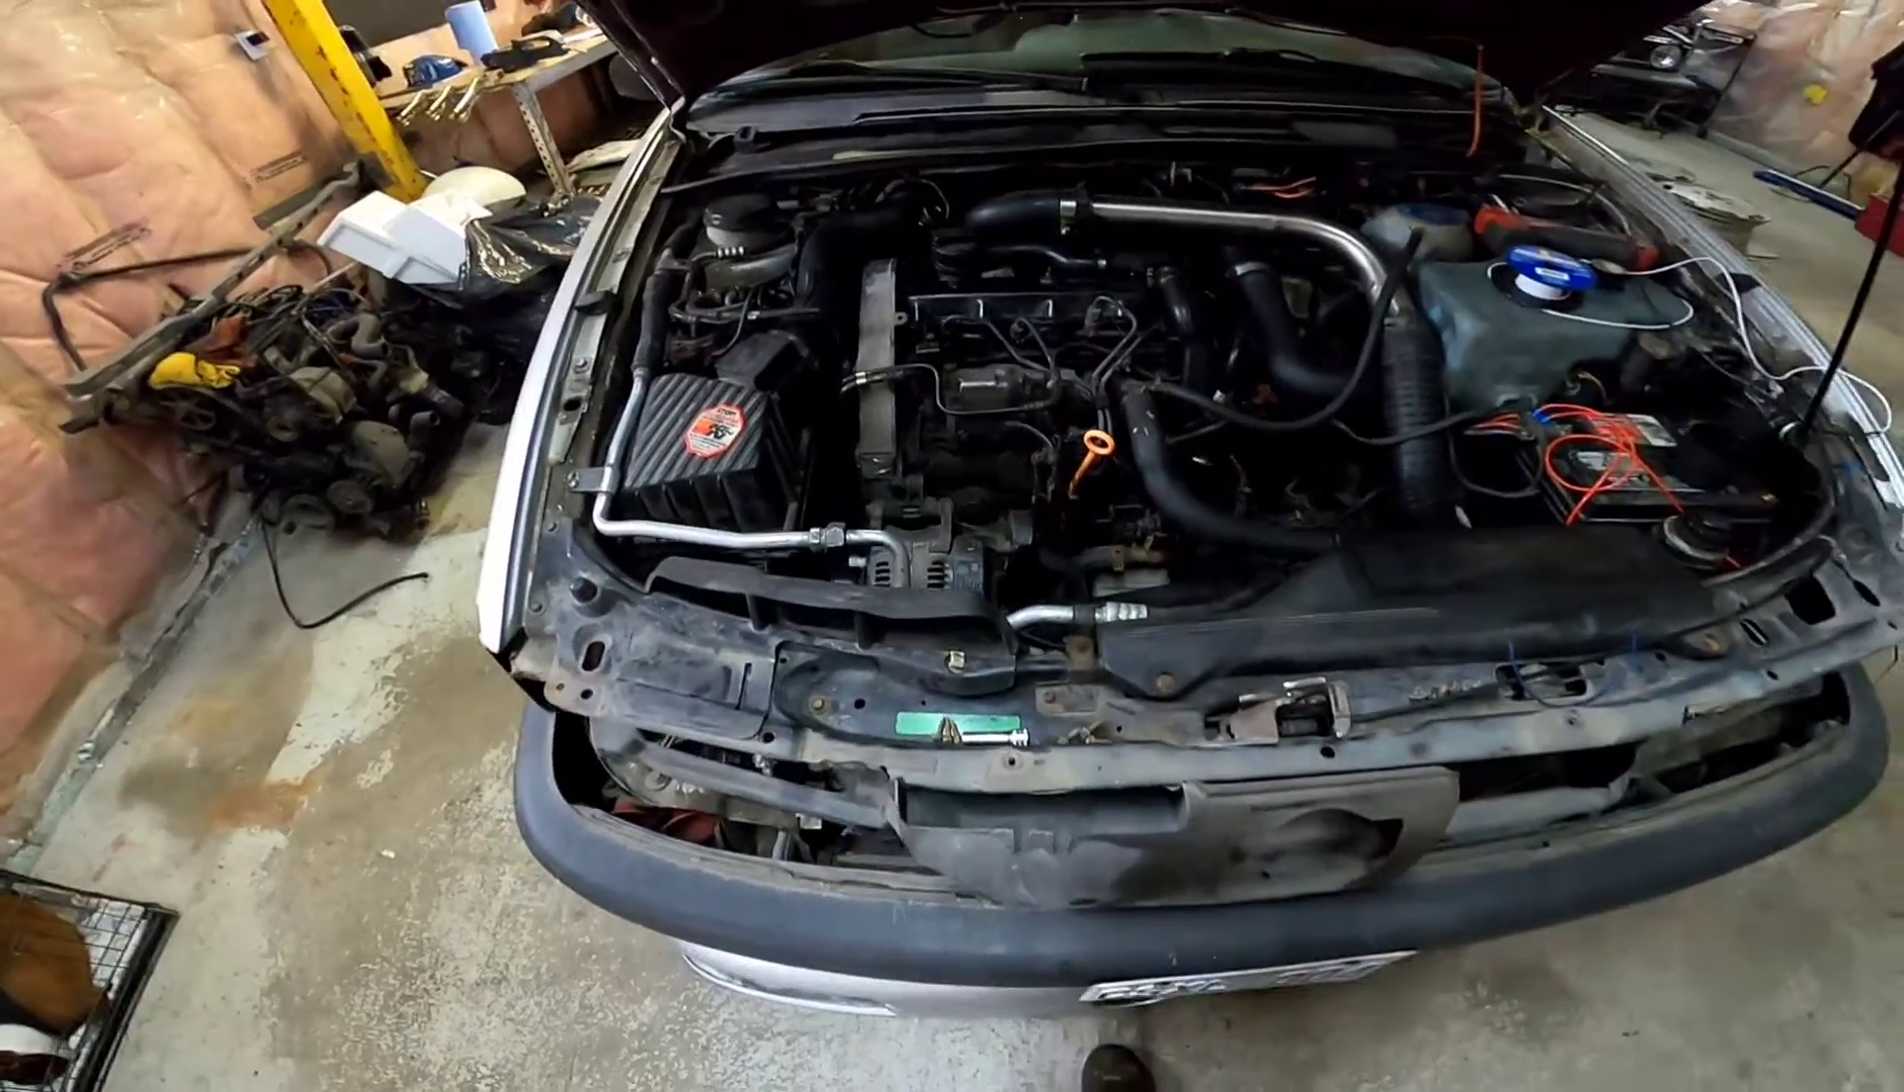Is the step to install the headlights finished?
No.